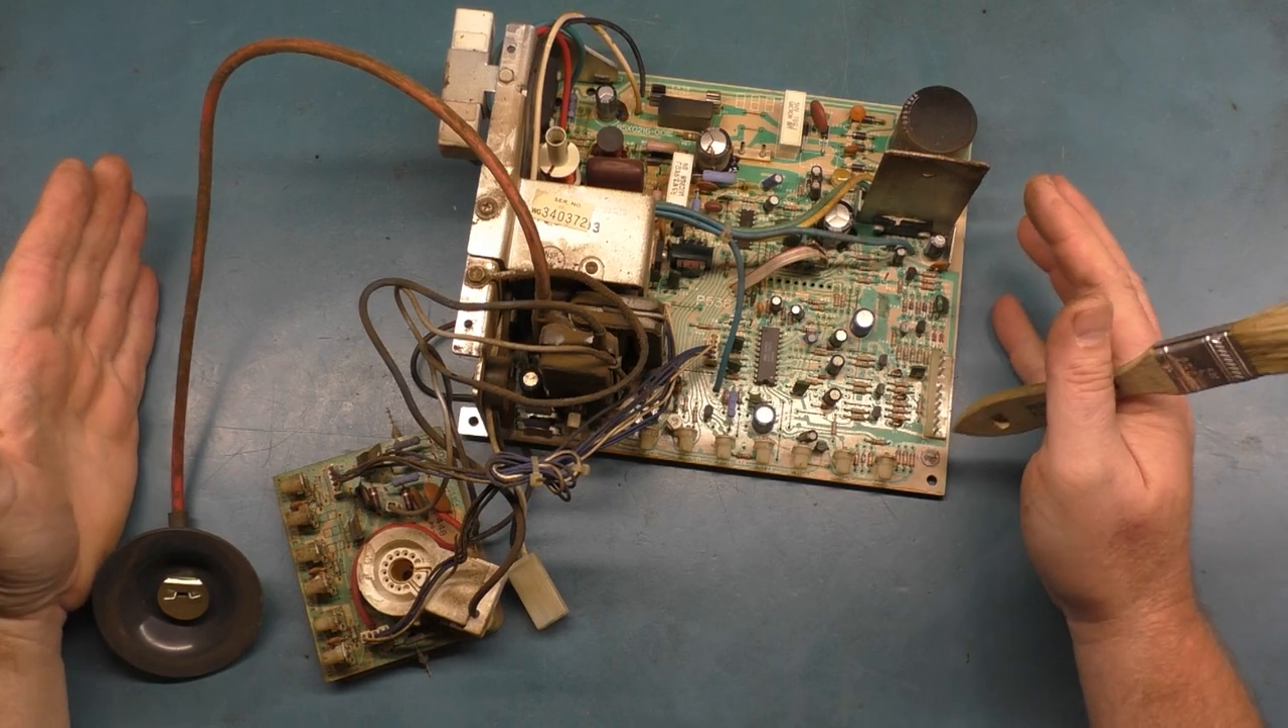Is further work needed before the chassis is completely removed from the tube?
No.